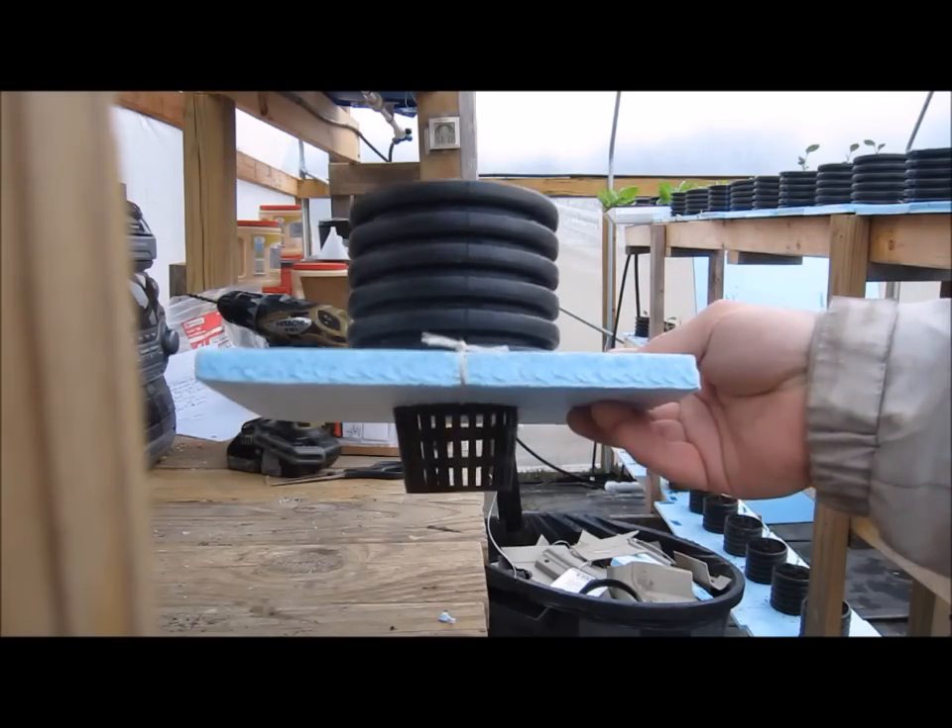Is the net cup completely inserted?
Yes.